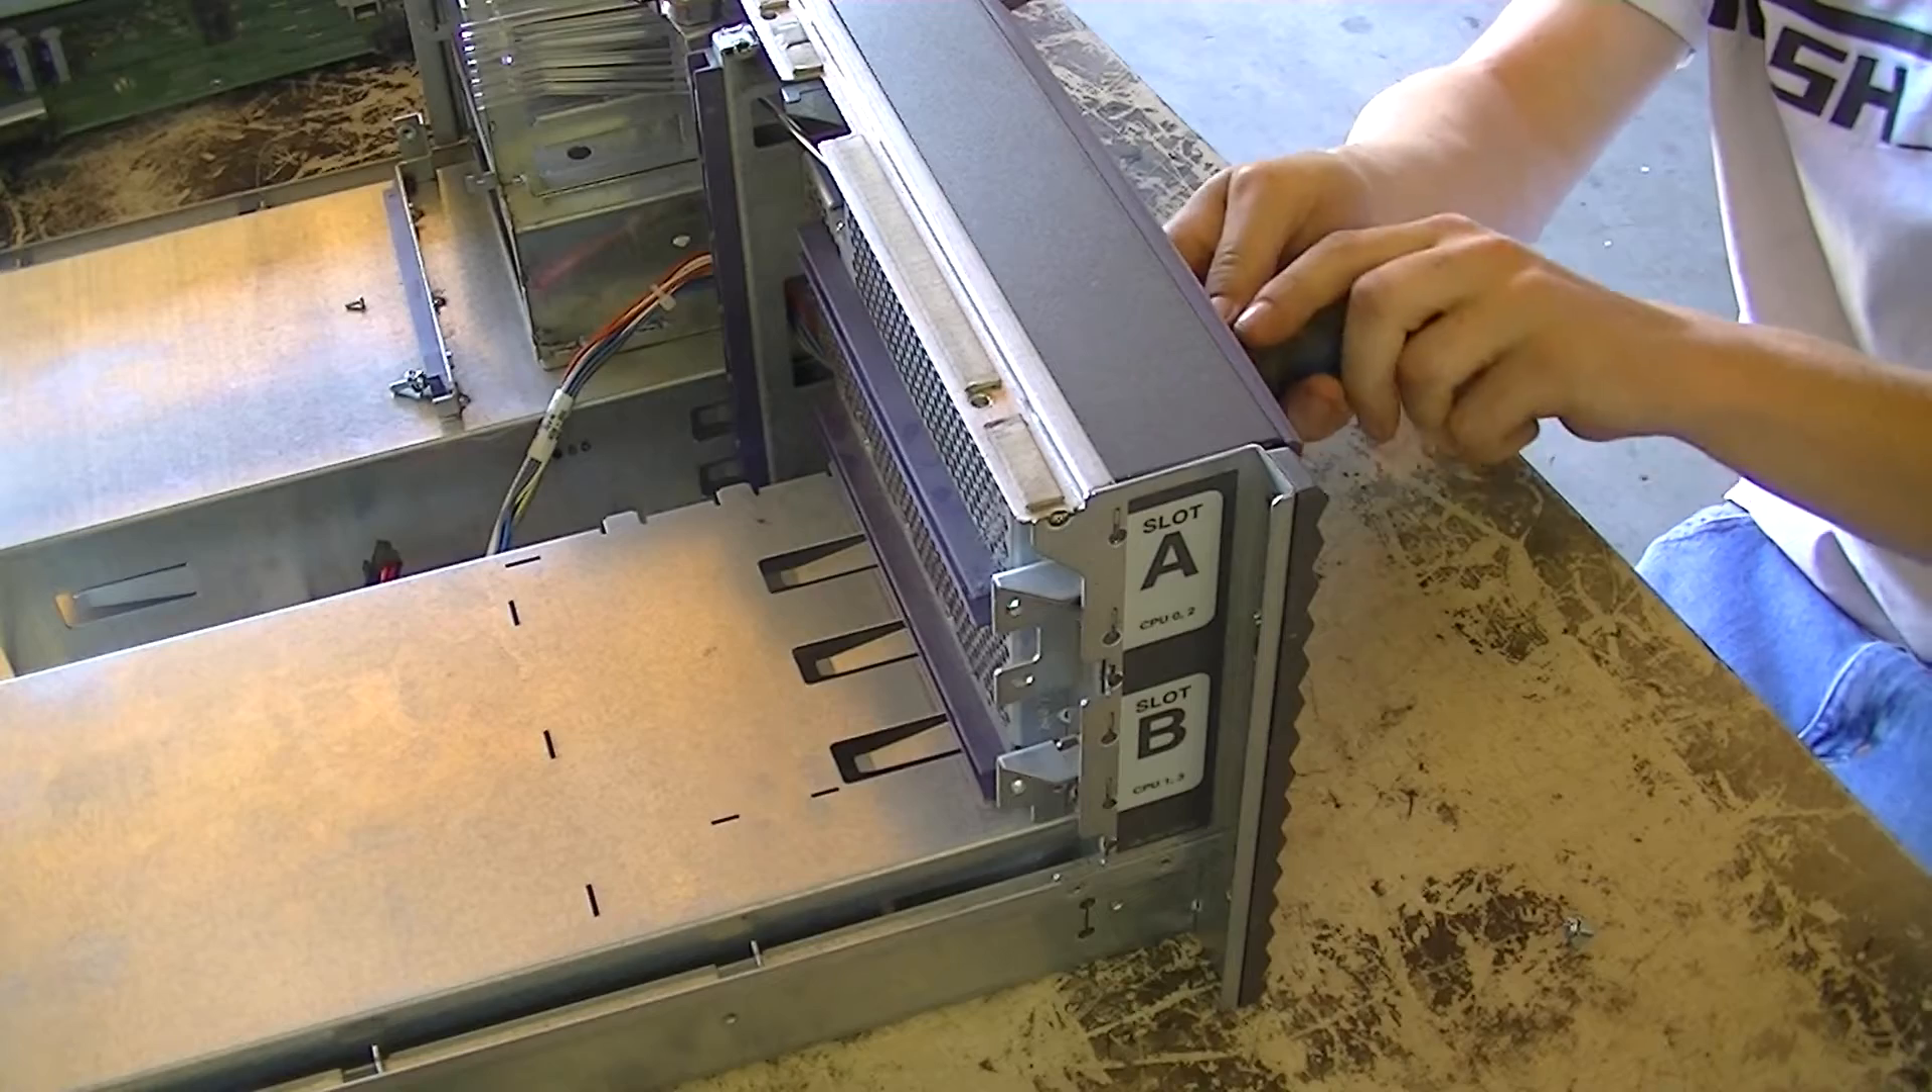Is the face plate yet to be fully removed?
Yes.